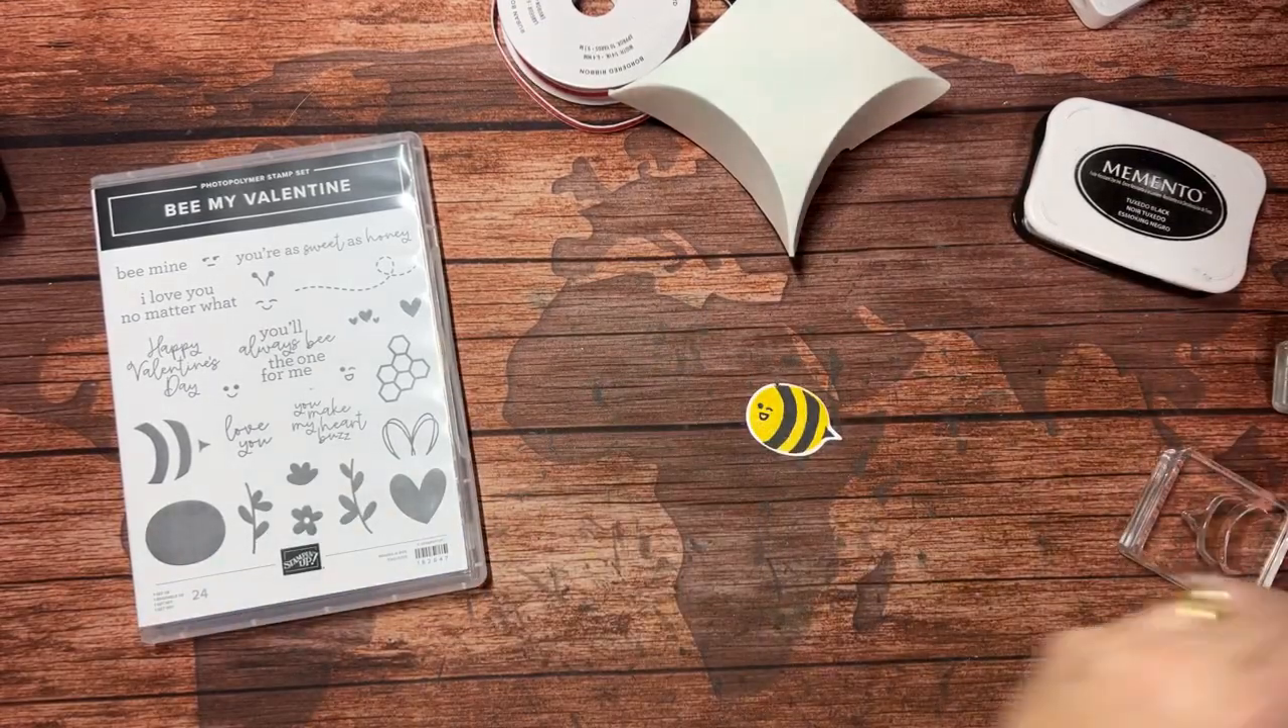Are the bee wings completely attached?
No.